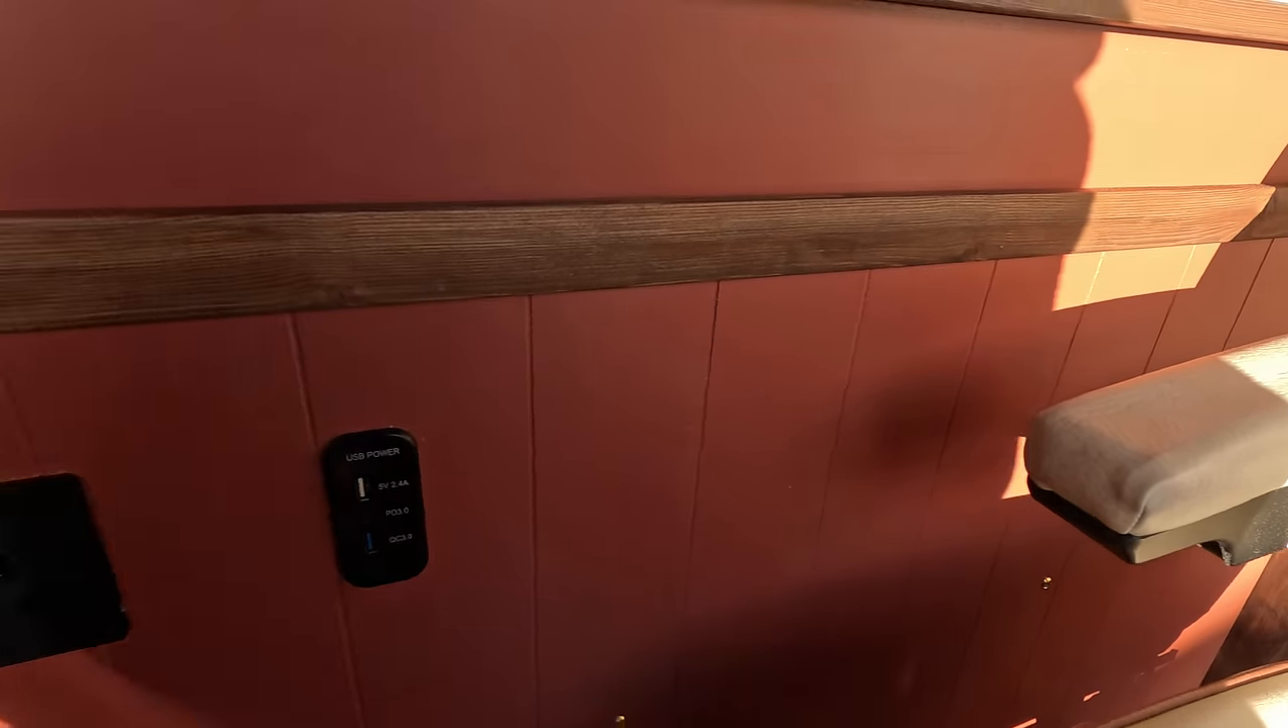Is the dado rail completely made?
Yes.